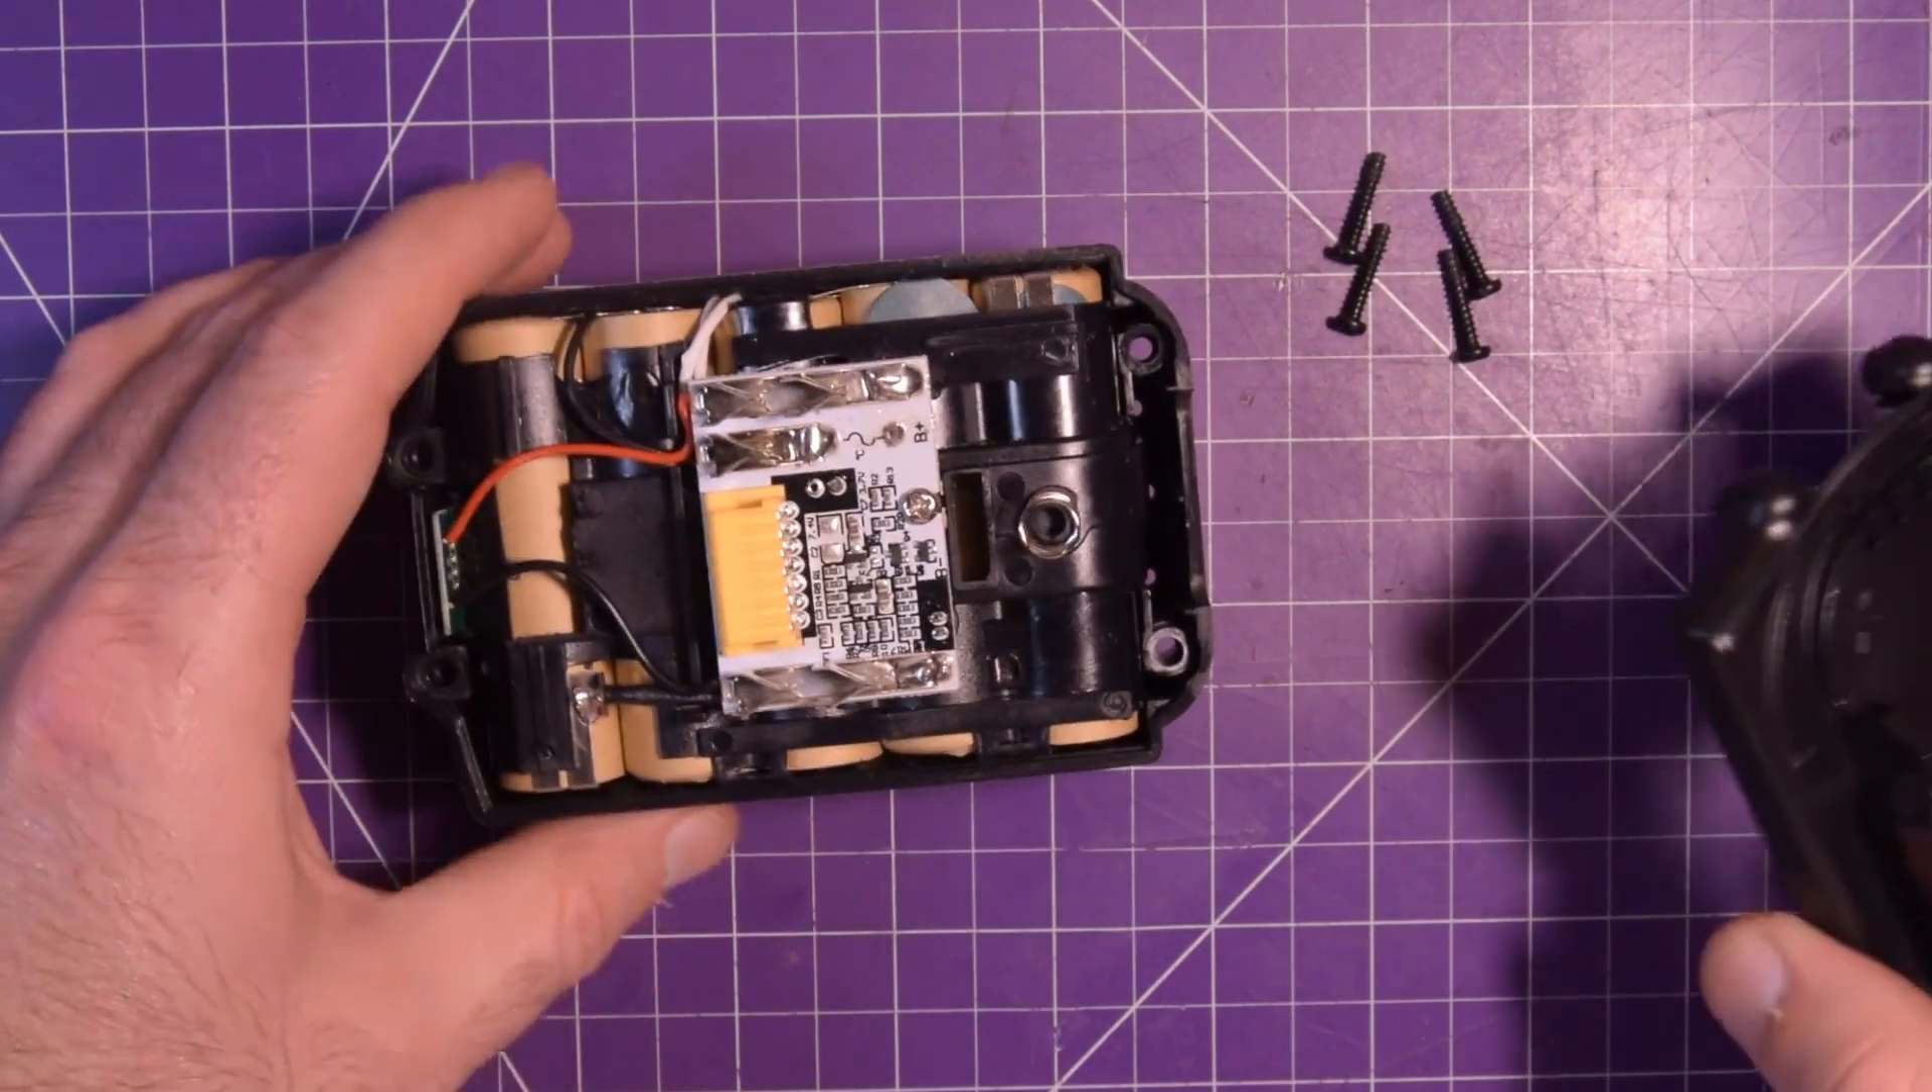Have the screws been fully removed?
Yes.